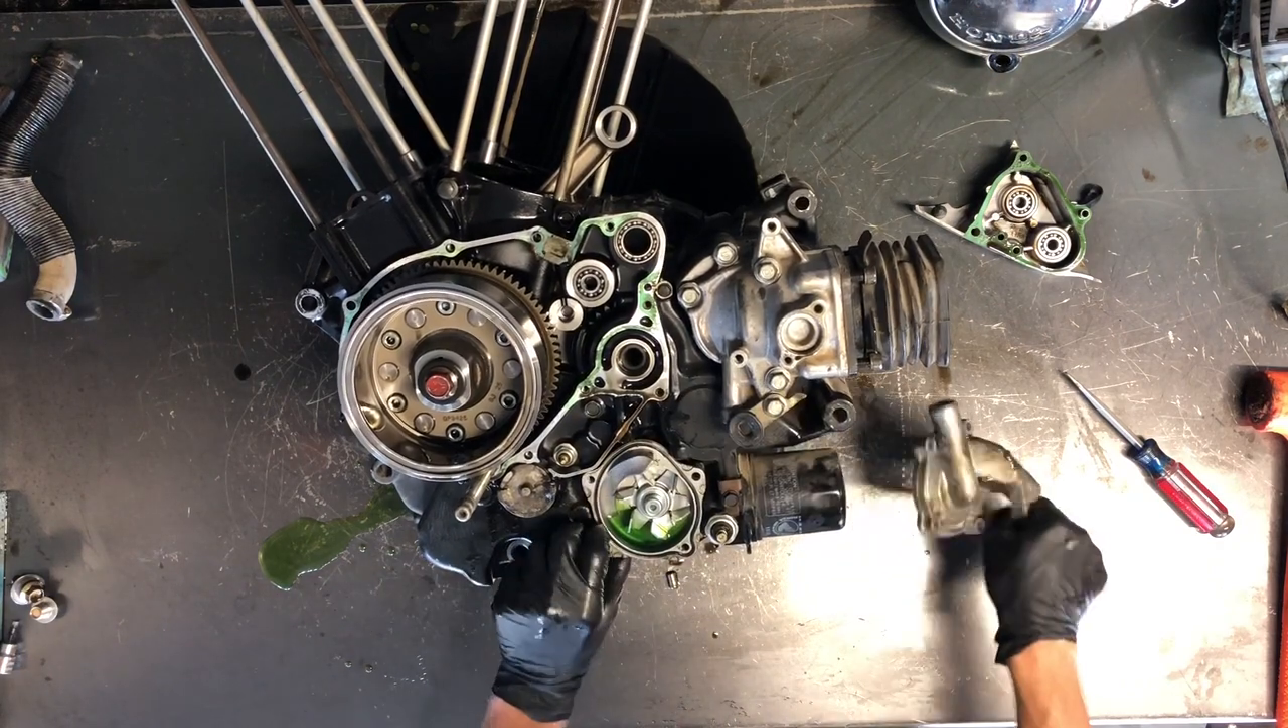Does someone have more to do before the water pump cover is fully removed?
No.